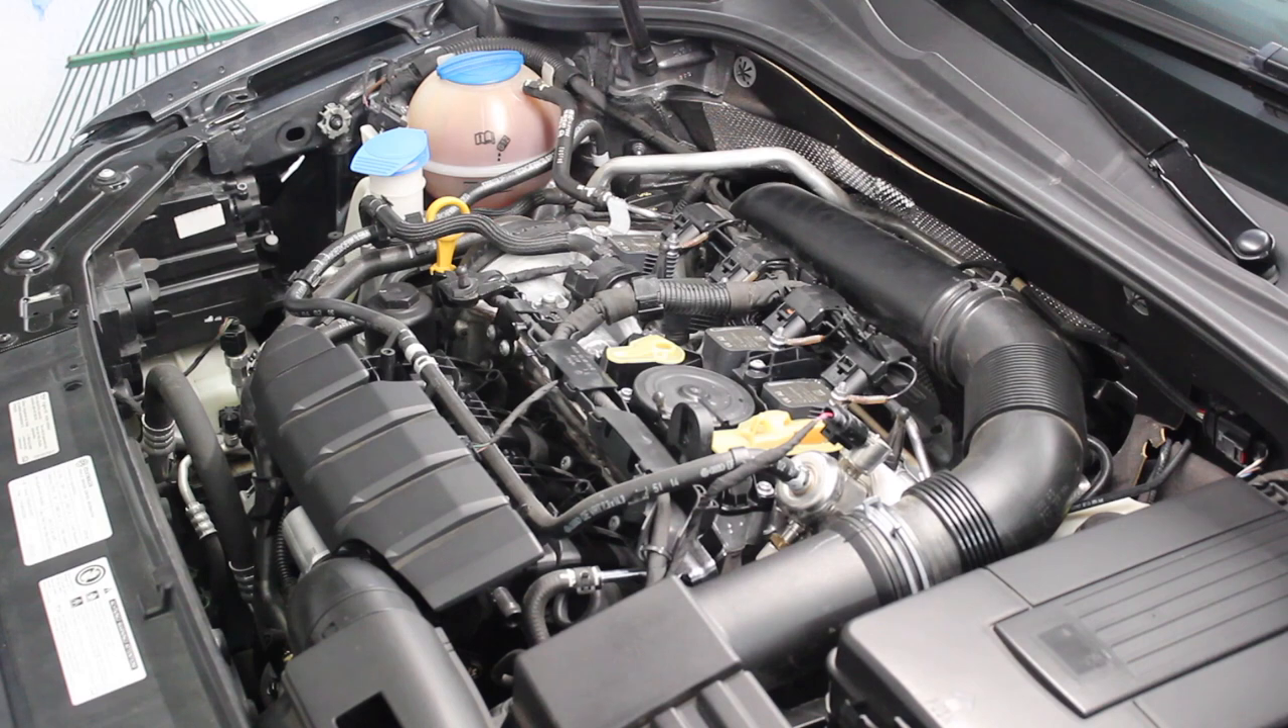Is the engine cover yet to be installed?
Yes.